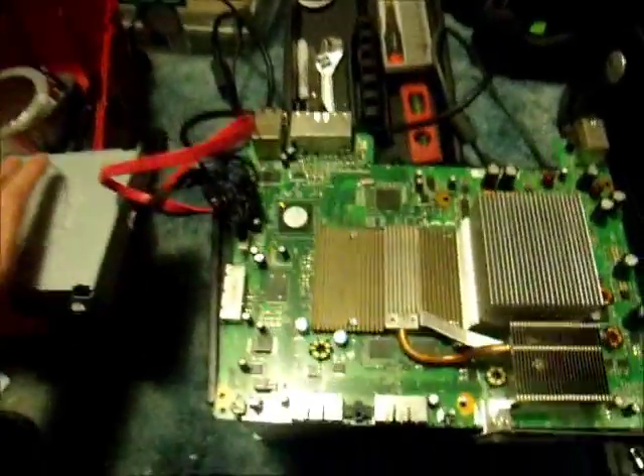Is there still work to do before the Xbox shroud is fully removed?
No.